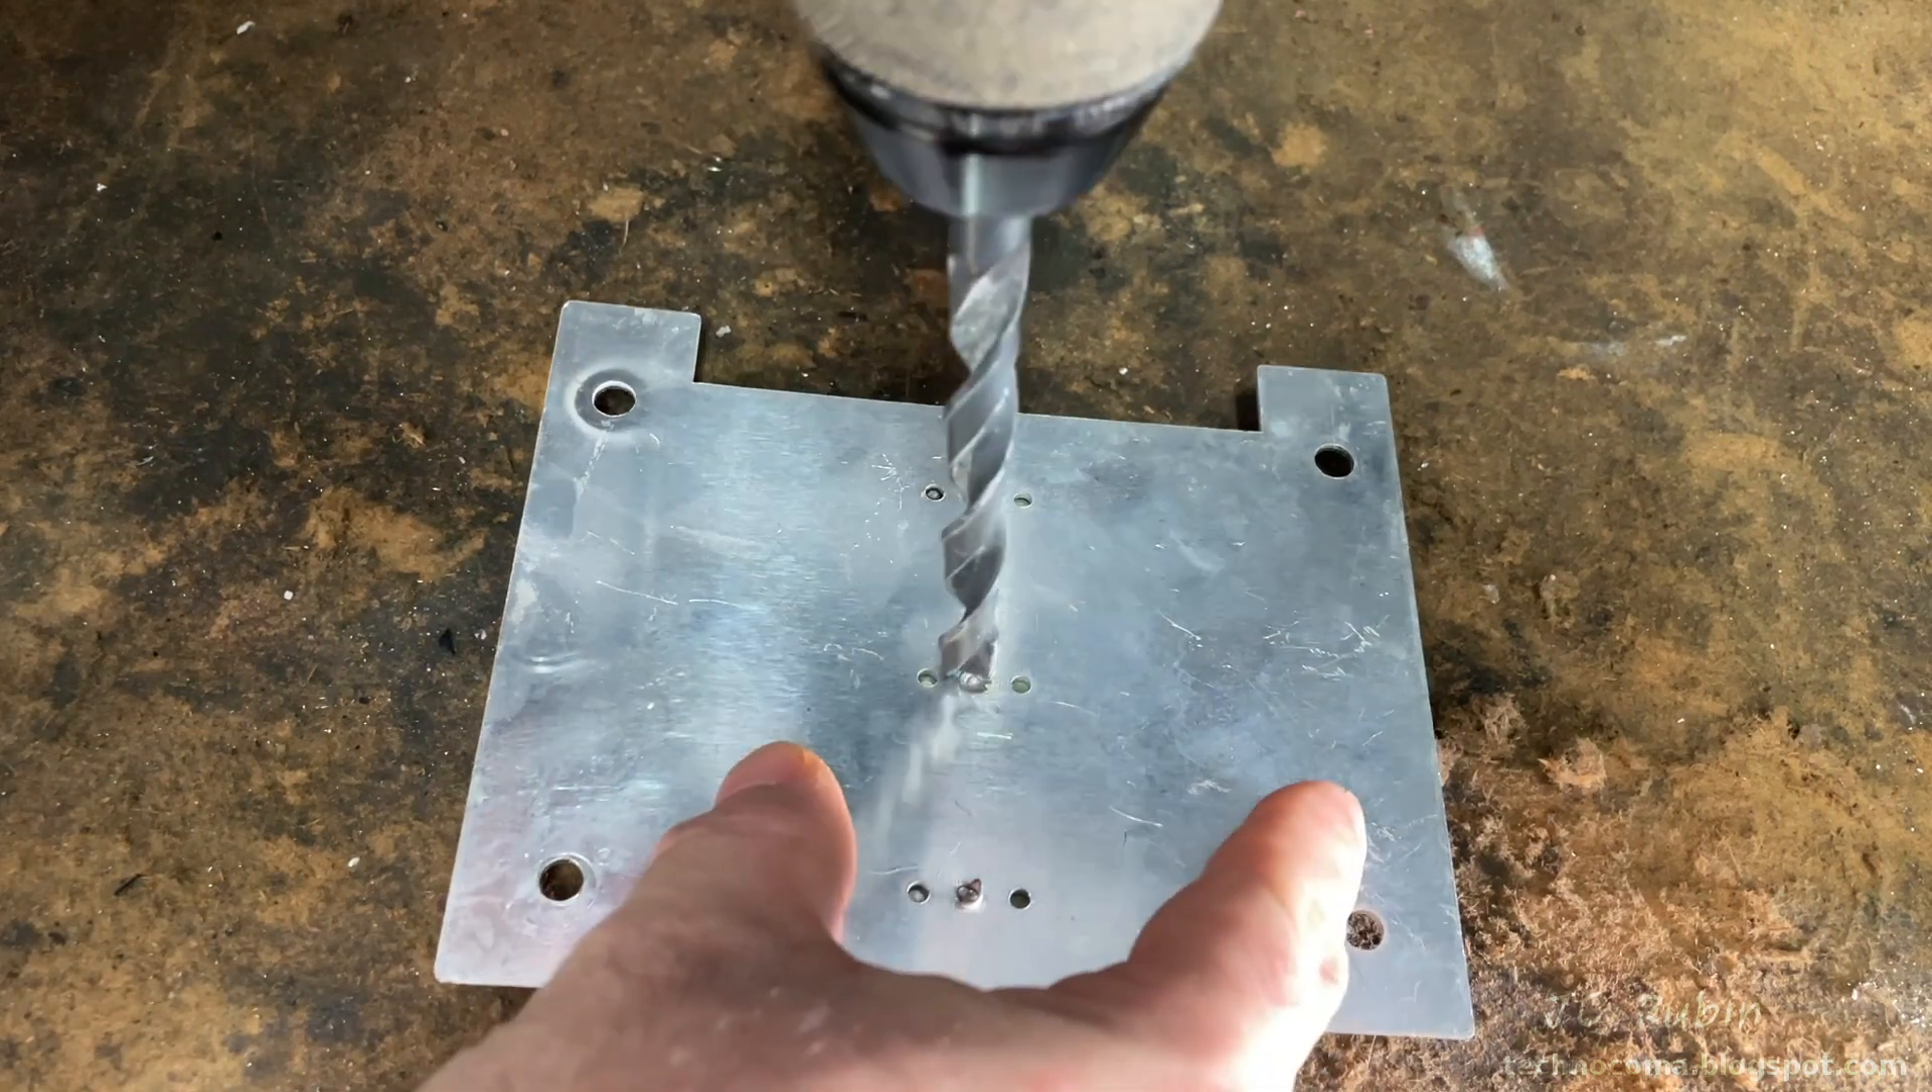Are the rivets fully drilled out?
No.